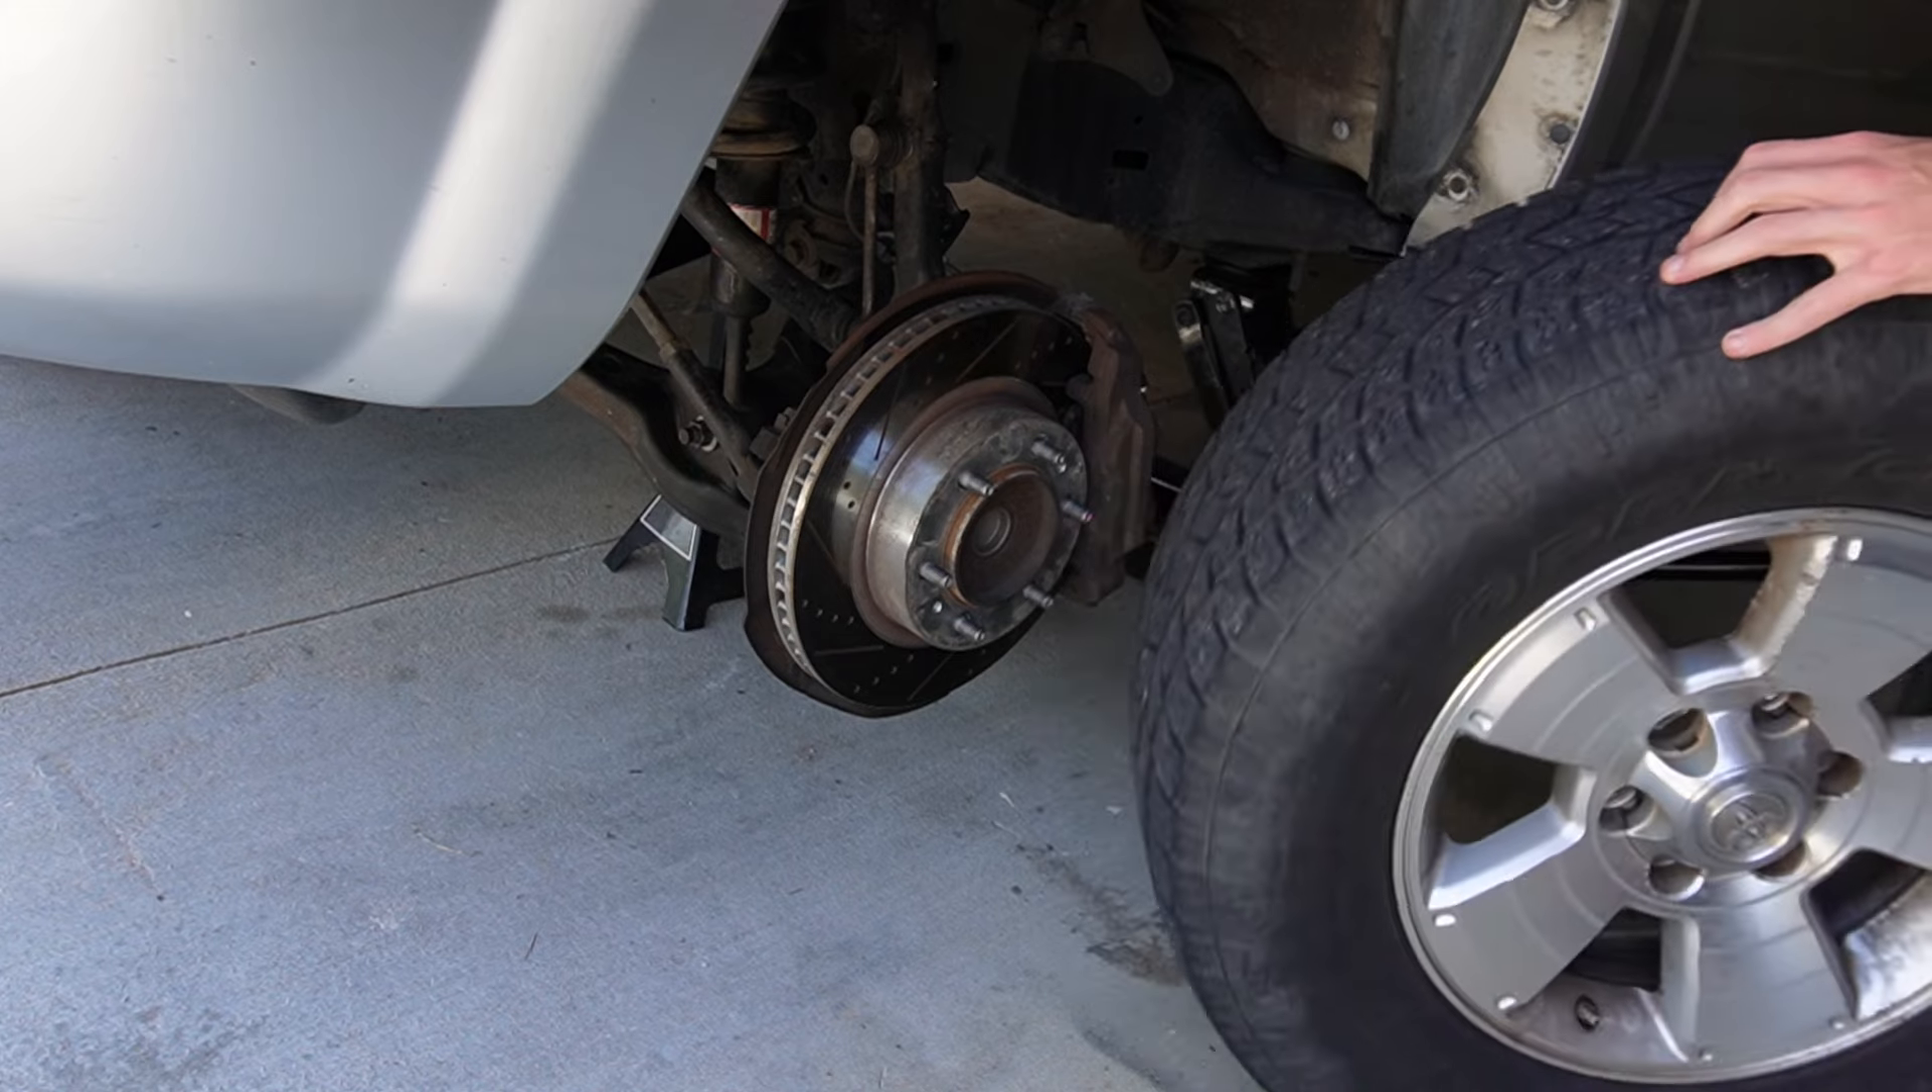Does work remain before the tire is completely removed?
No.